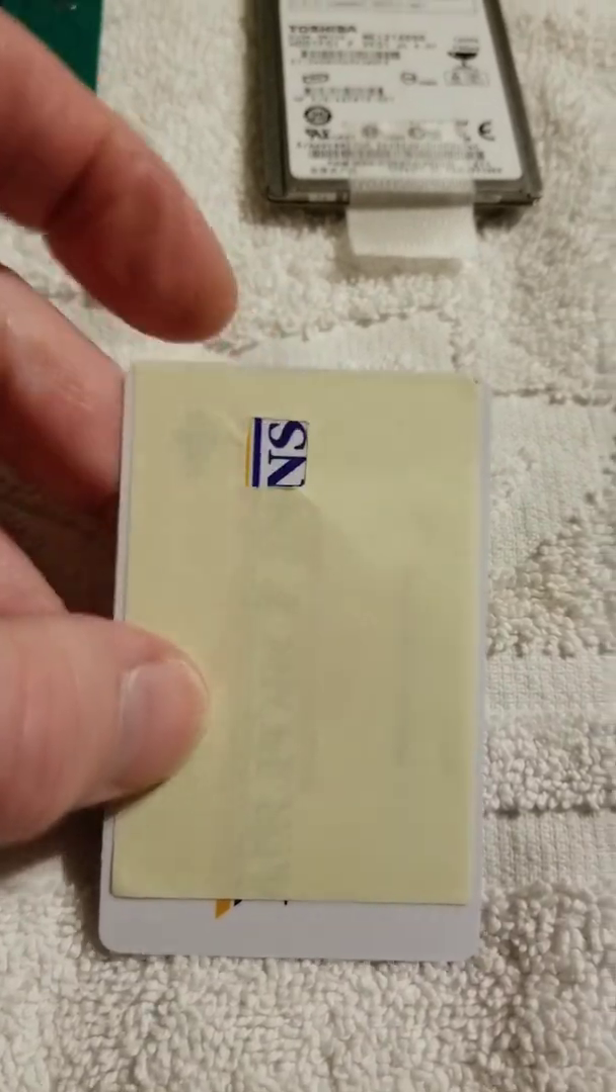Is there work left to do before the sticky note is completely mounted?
No.